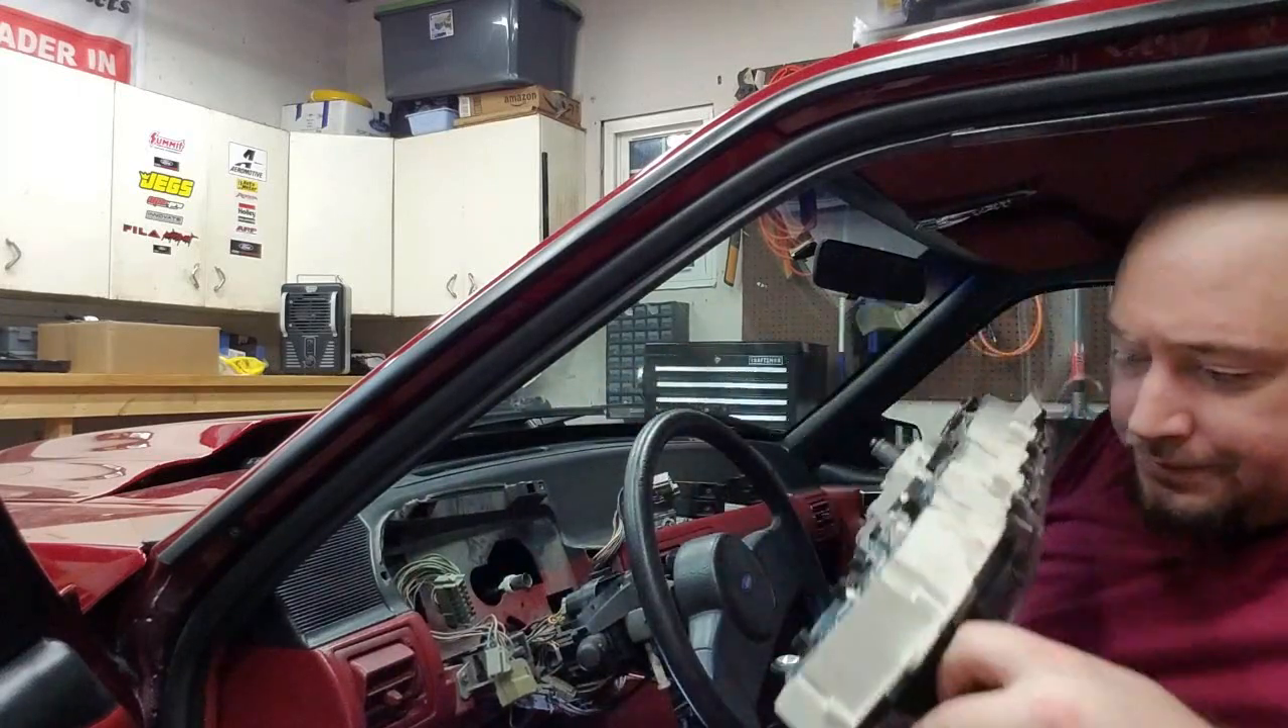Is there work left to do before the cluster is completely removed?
No.